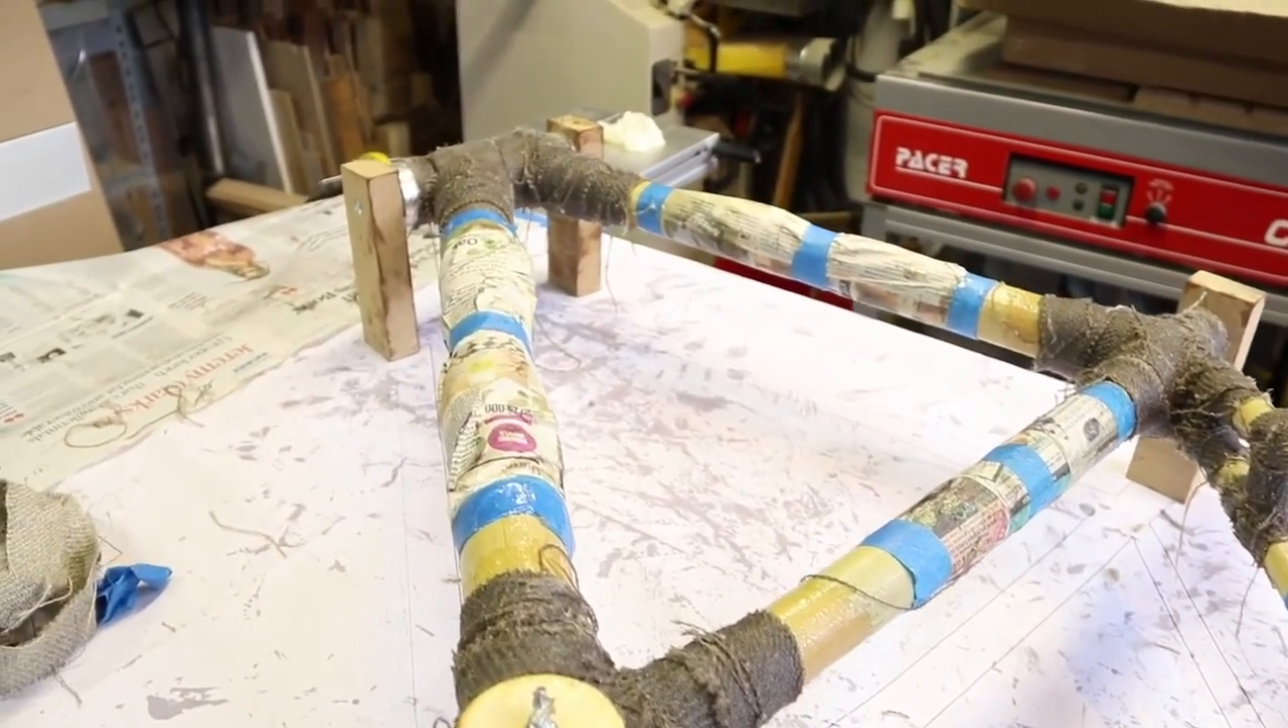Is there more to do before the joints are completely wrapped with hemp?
No.